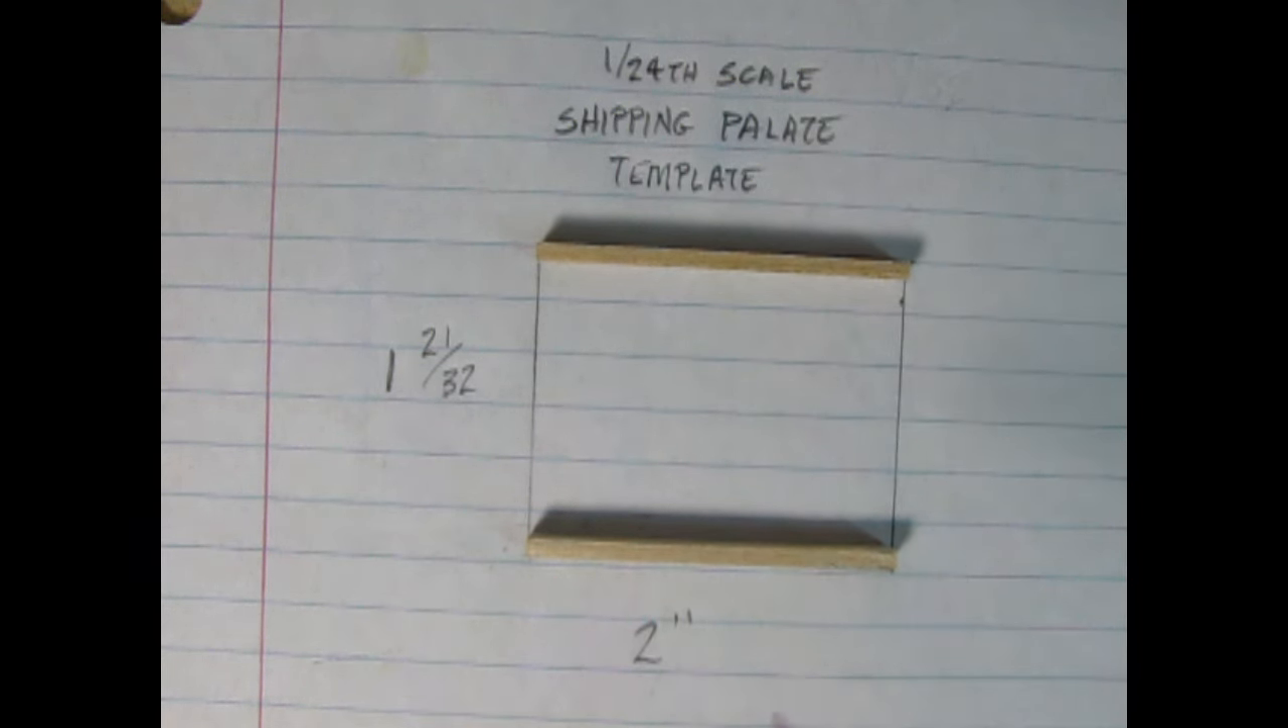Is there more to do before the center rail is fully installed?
Yes.